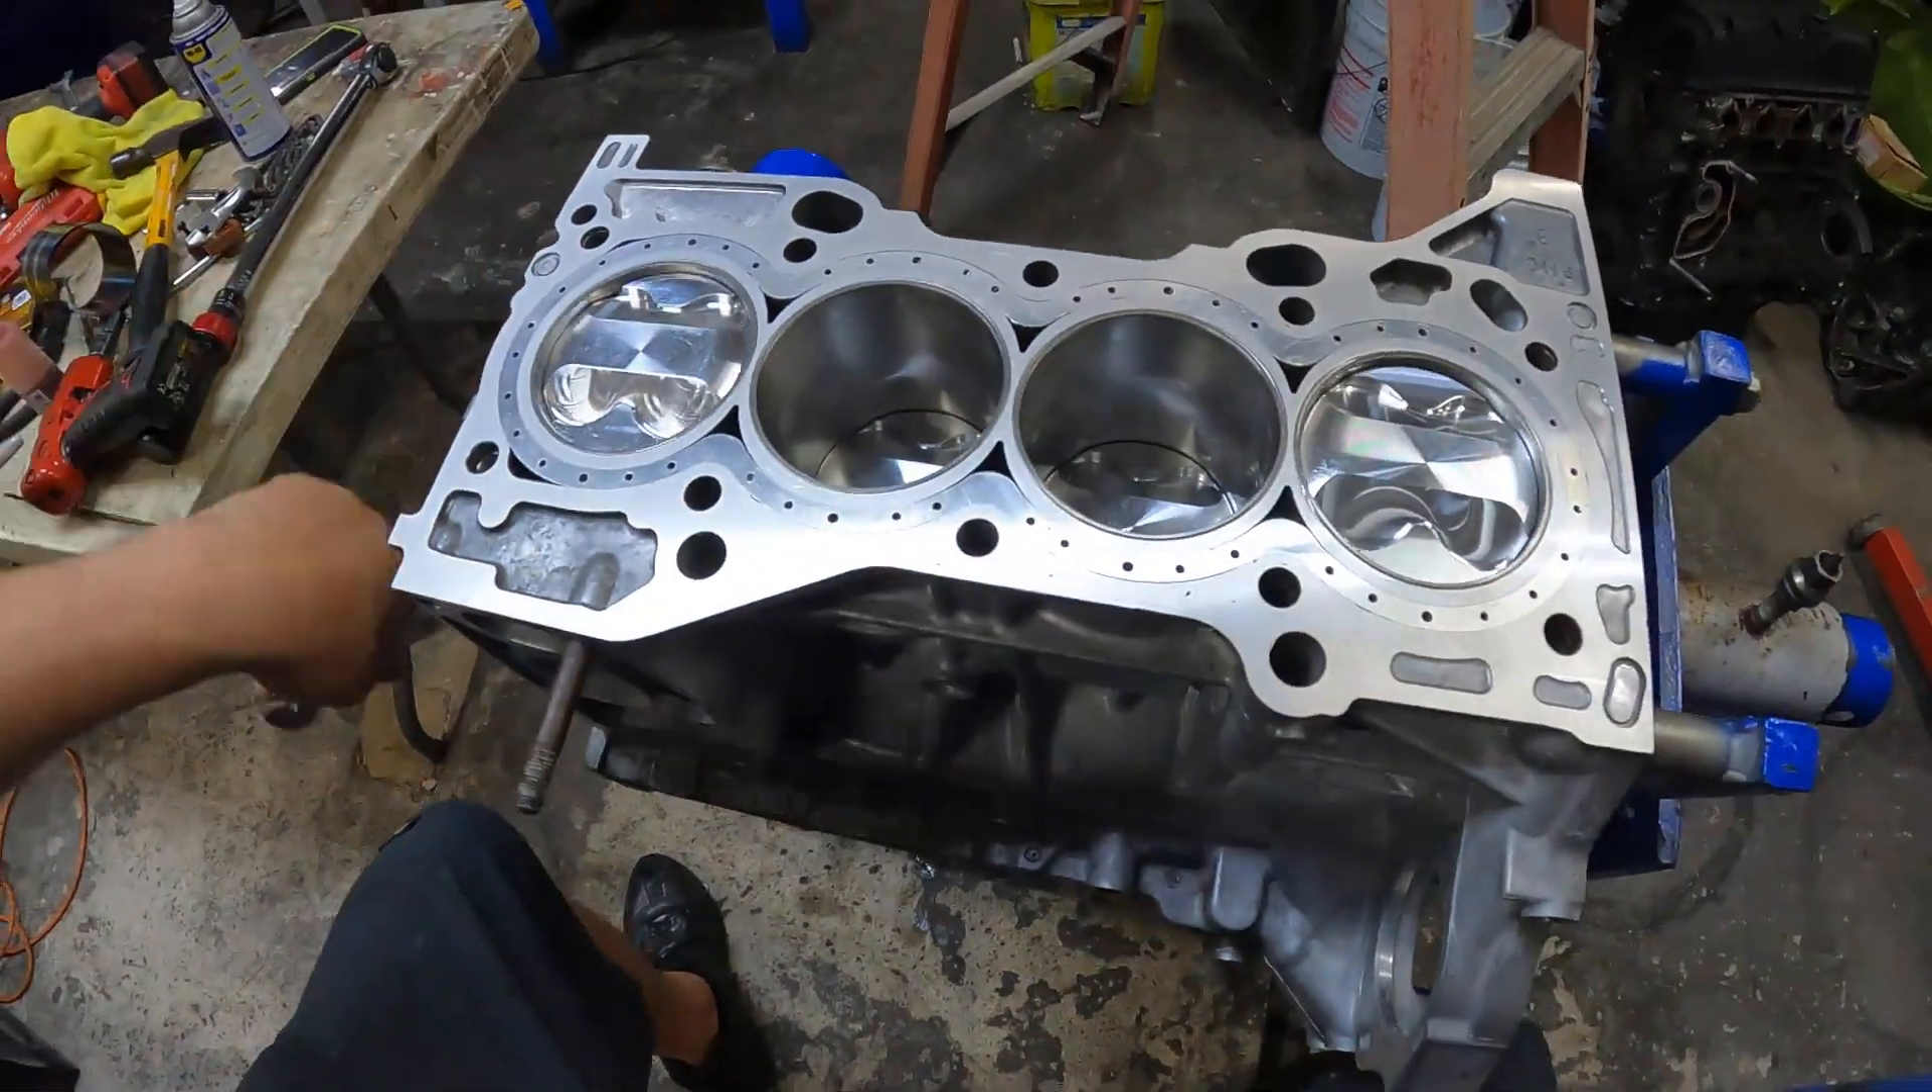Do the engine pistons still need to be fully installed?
No.